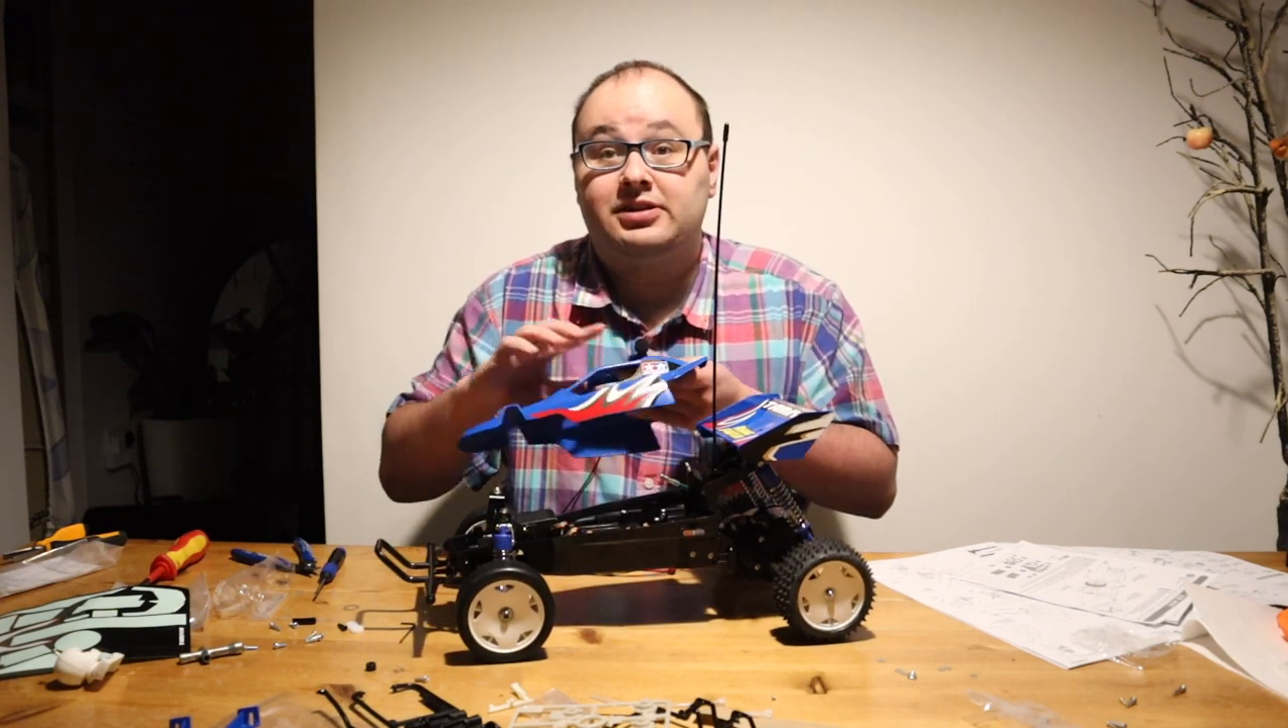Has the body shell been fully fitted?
No.